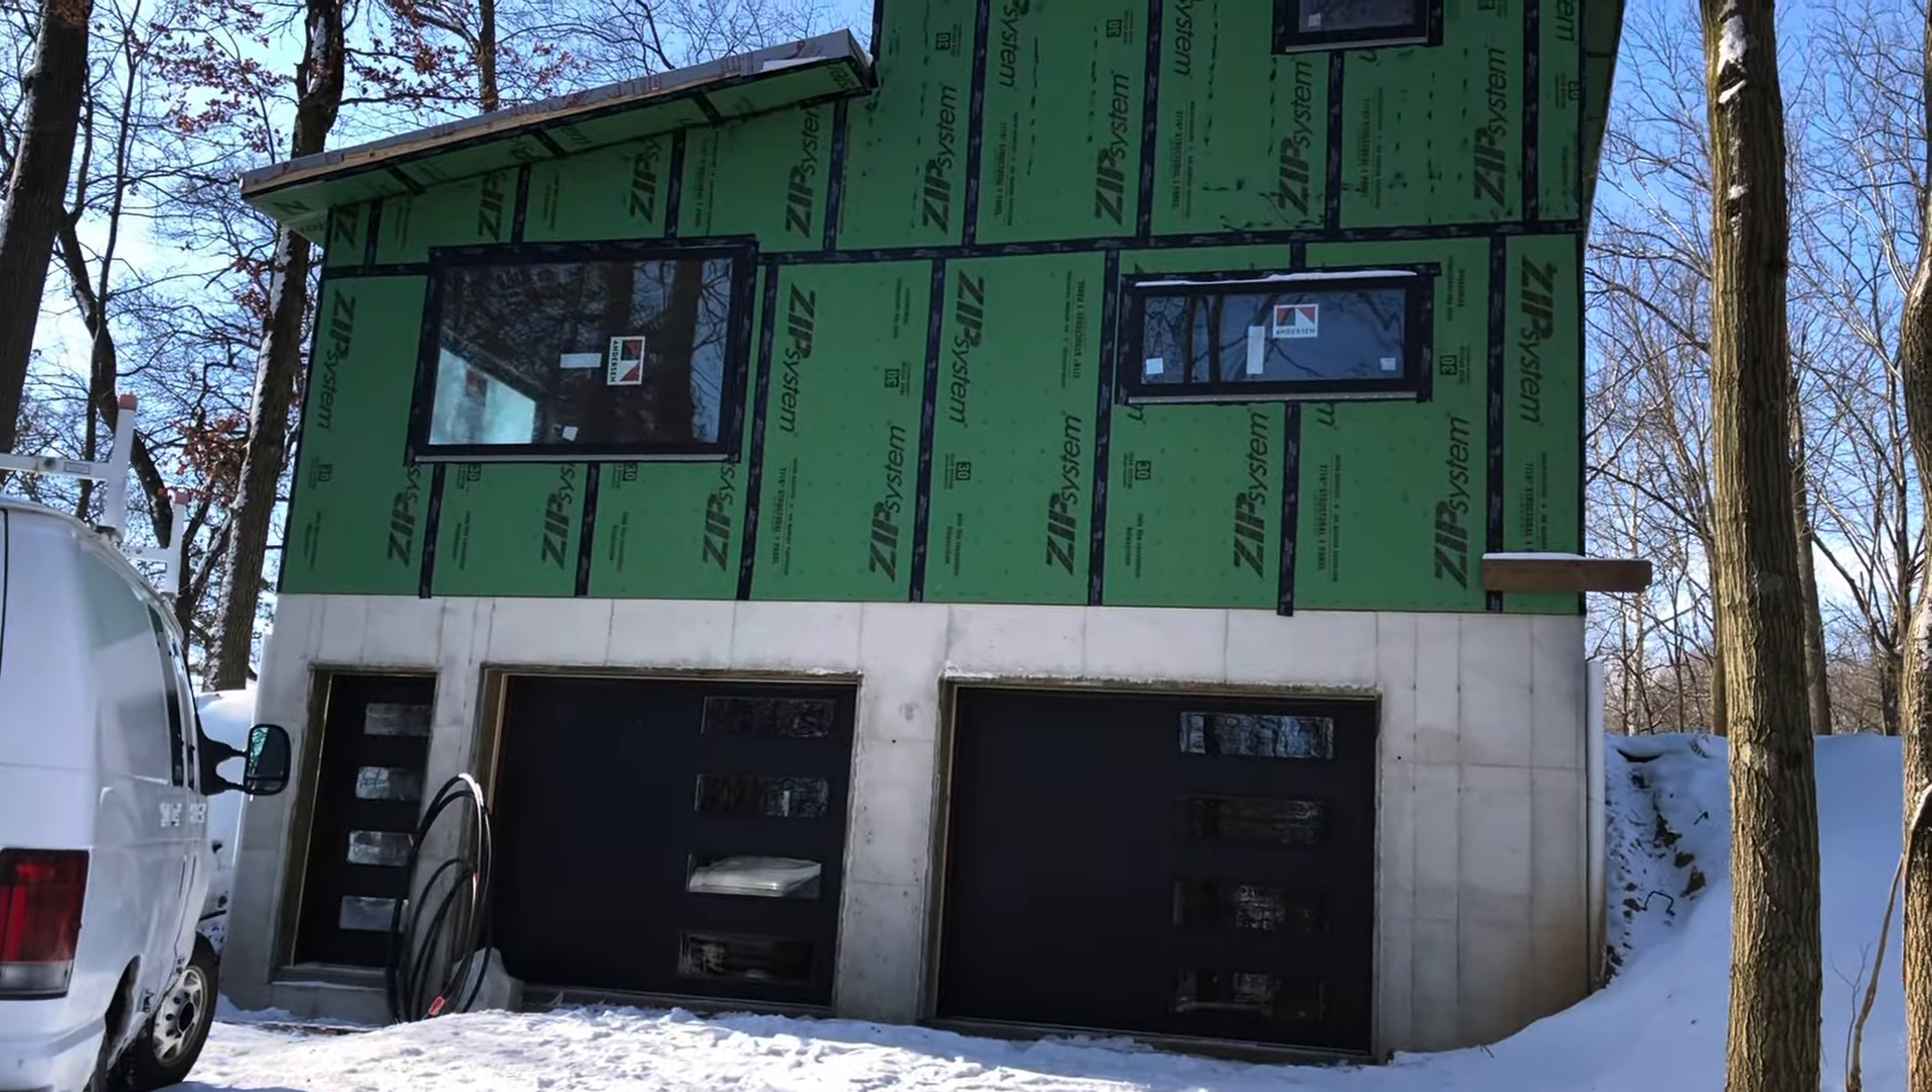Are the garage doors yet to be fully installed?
No.